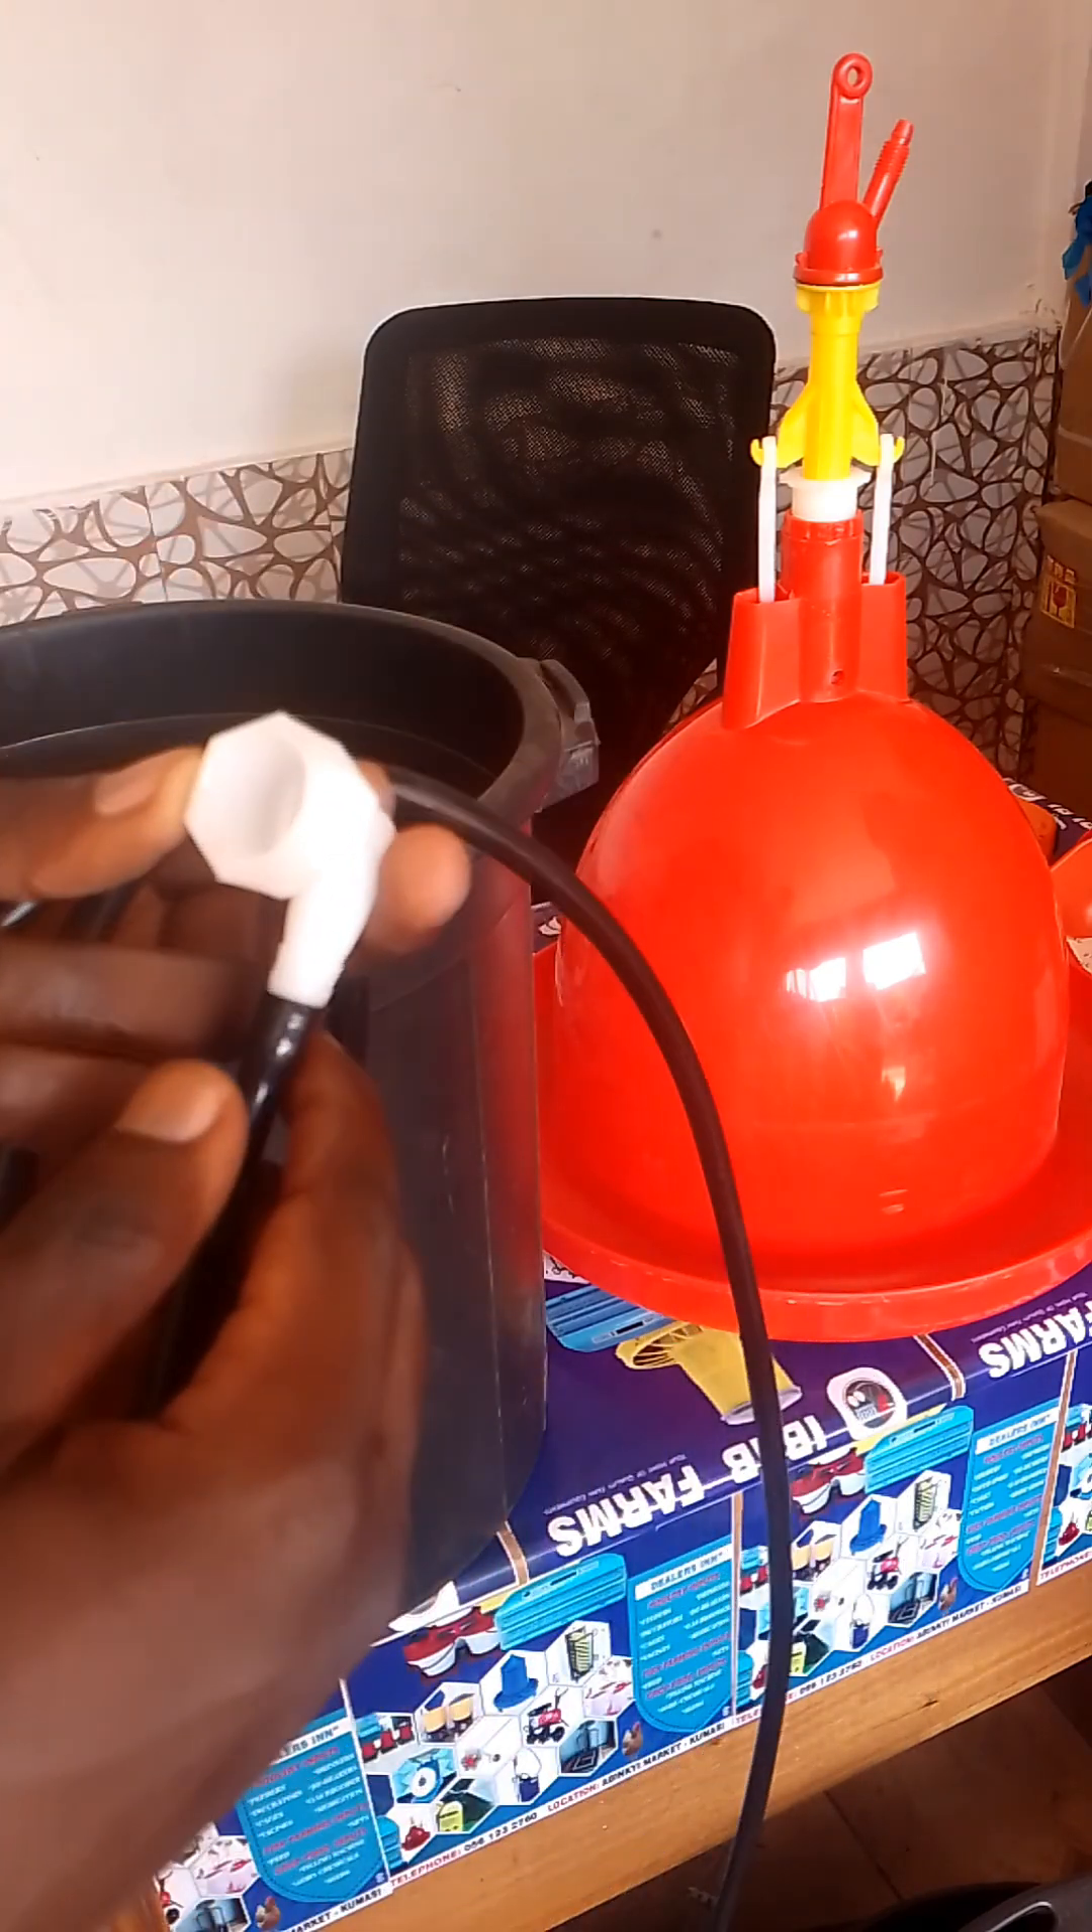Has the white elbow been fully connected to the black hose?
Yes.